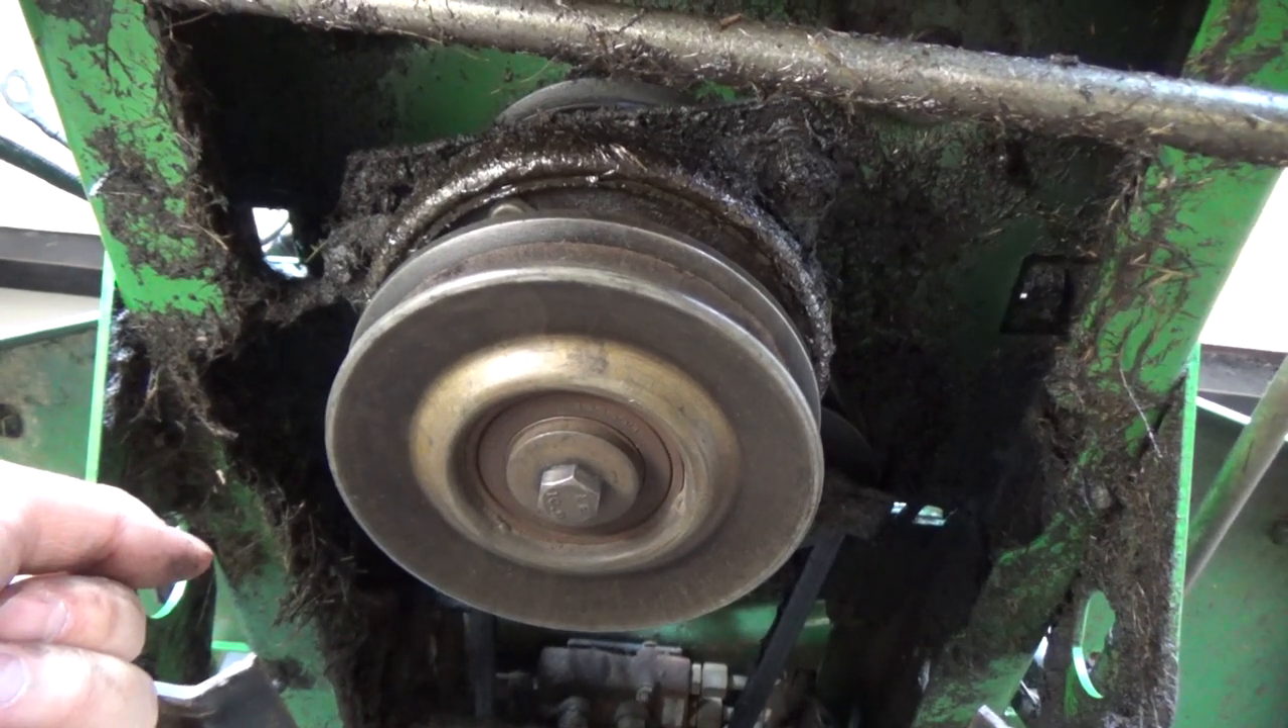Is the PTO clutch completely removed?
No.